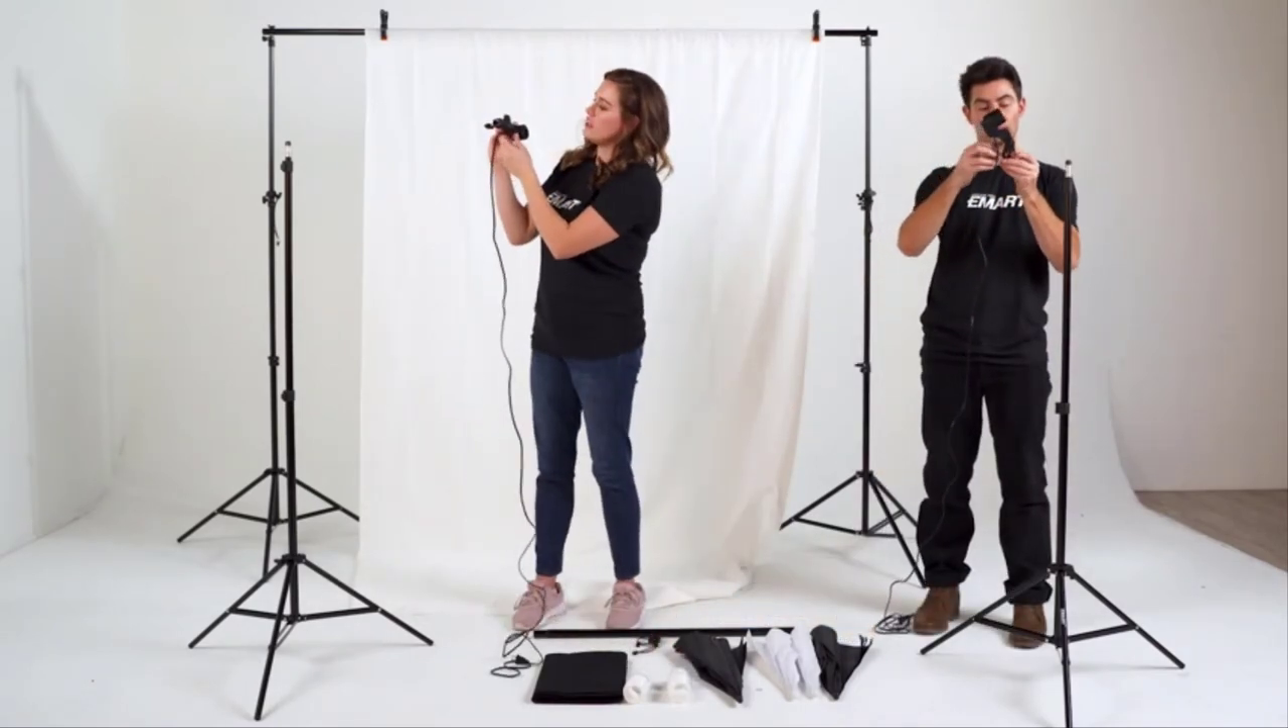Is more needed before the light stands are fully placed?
No.